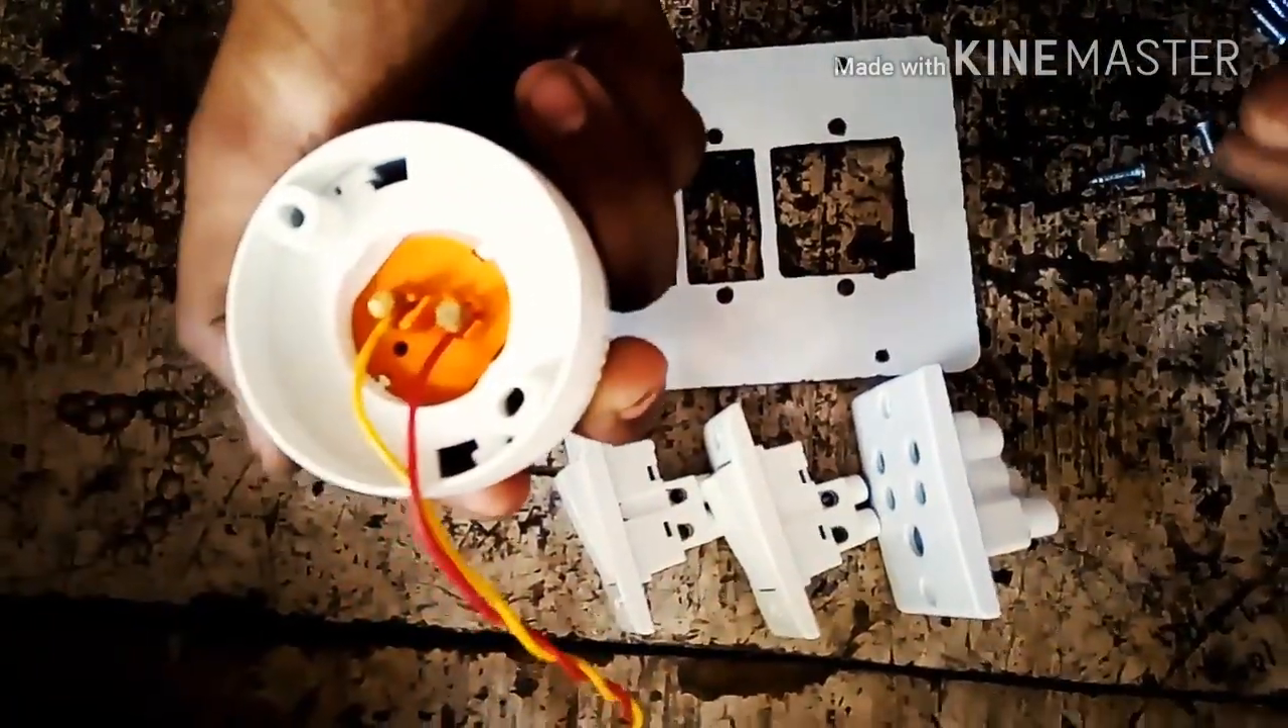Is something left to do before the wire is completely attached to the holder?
No.